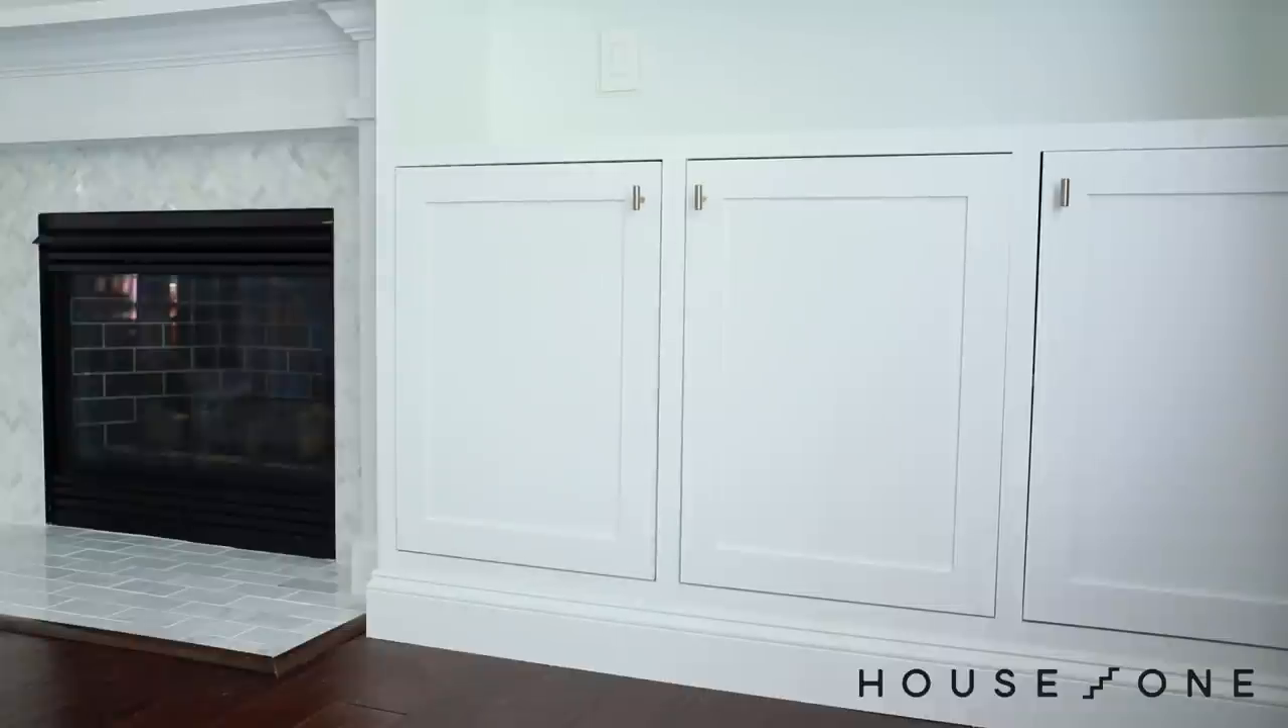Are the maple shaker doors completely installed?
Yes.